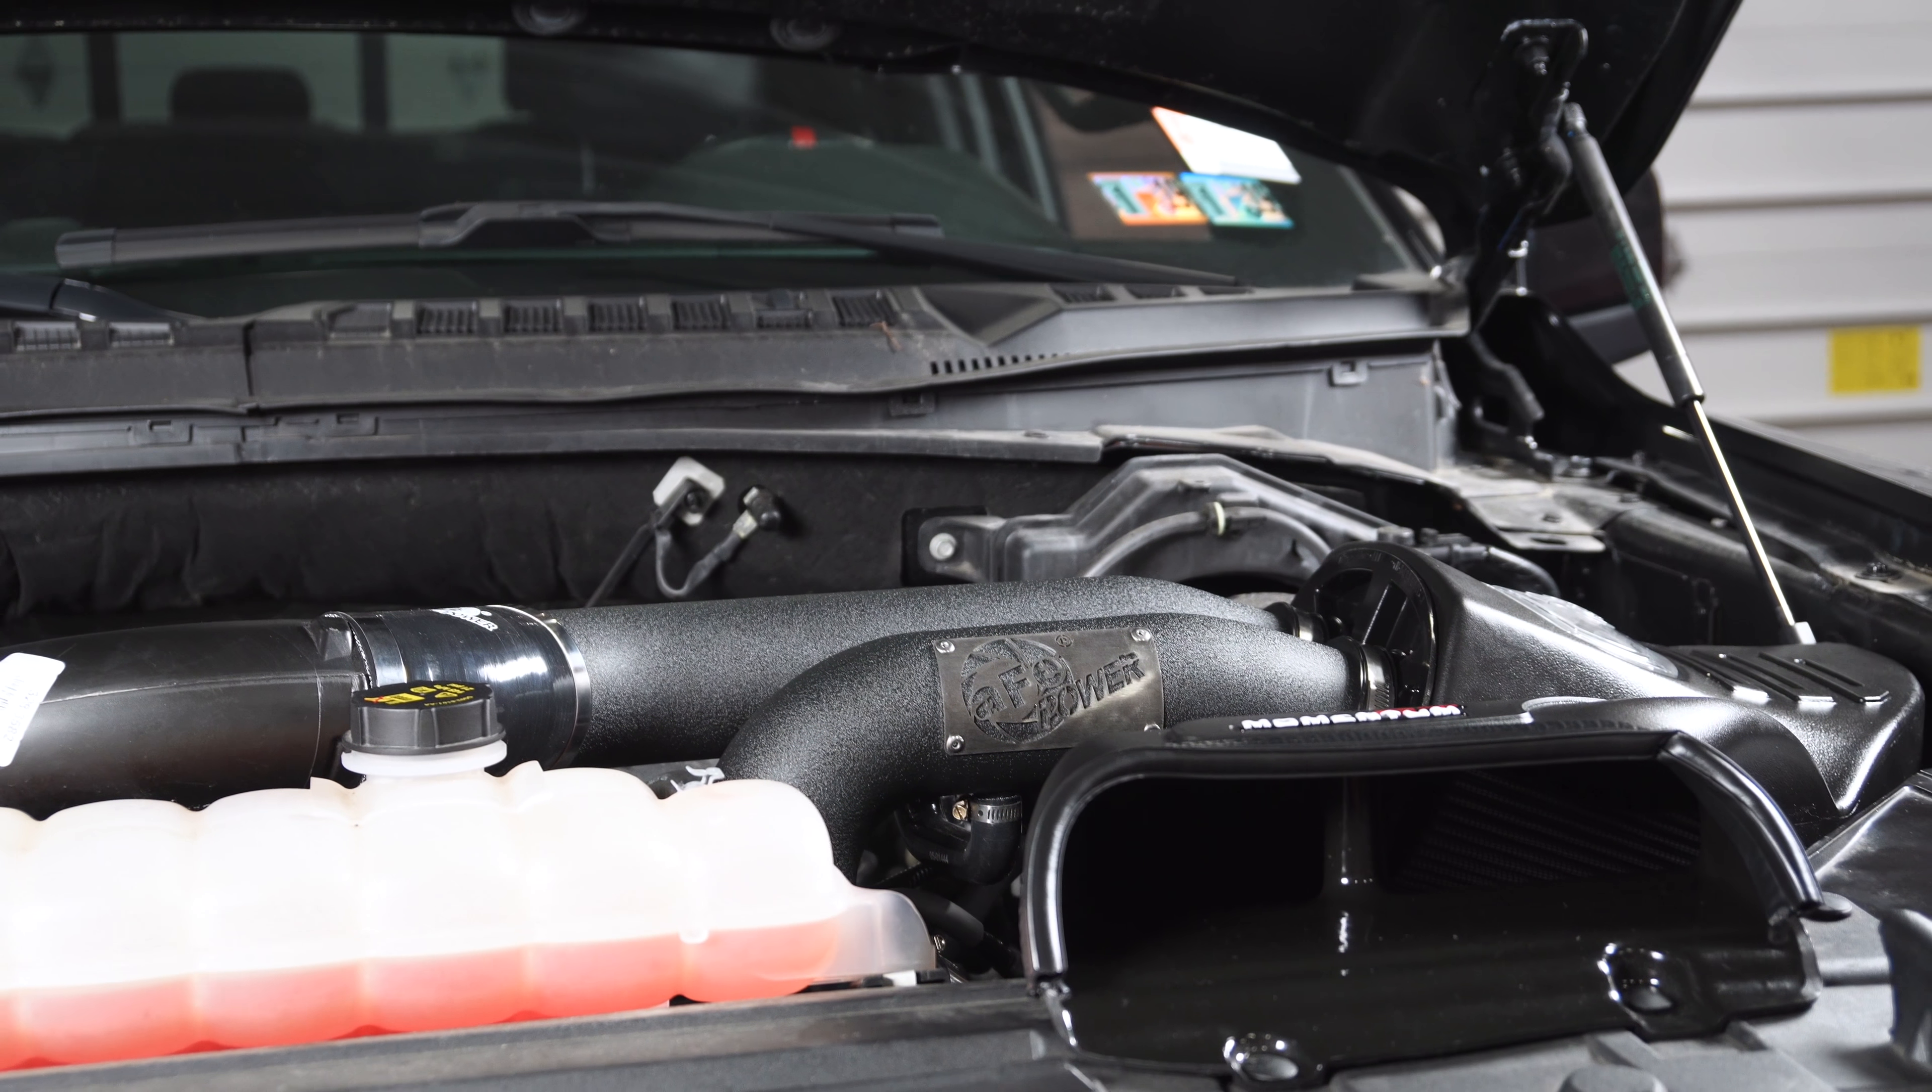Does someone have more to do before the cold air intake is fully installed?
No.